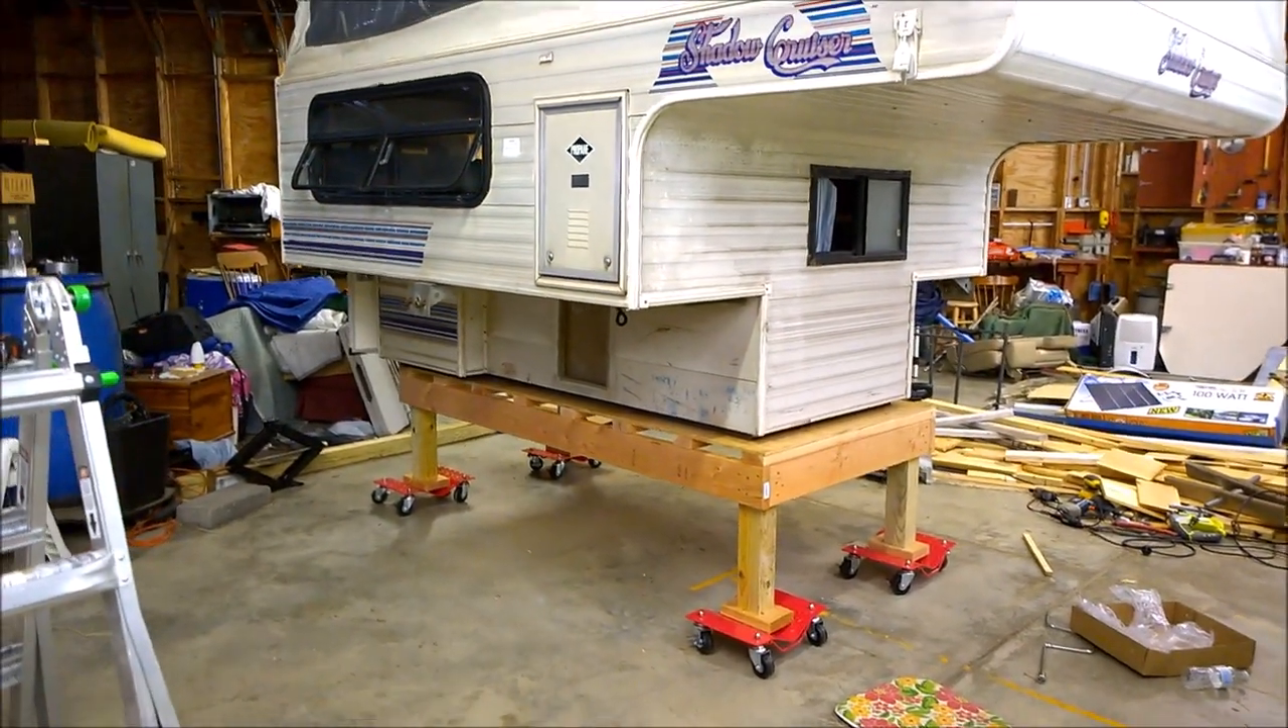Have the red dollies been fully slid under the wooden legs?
Yes.